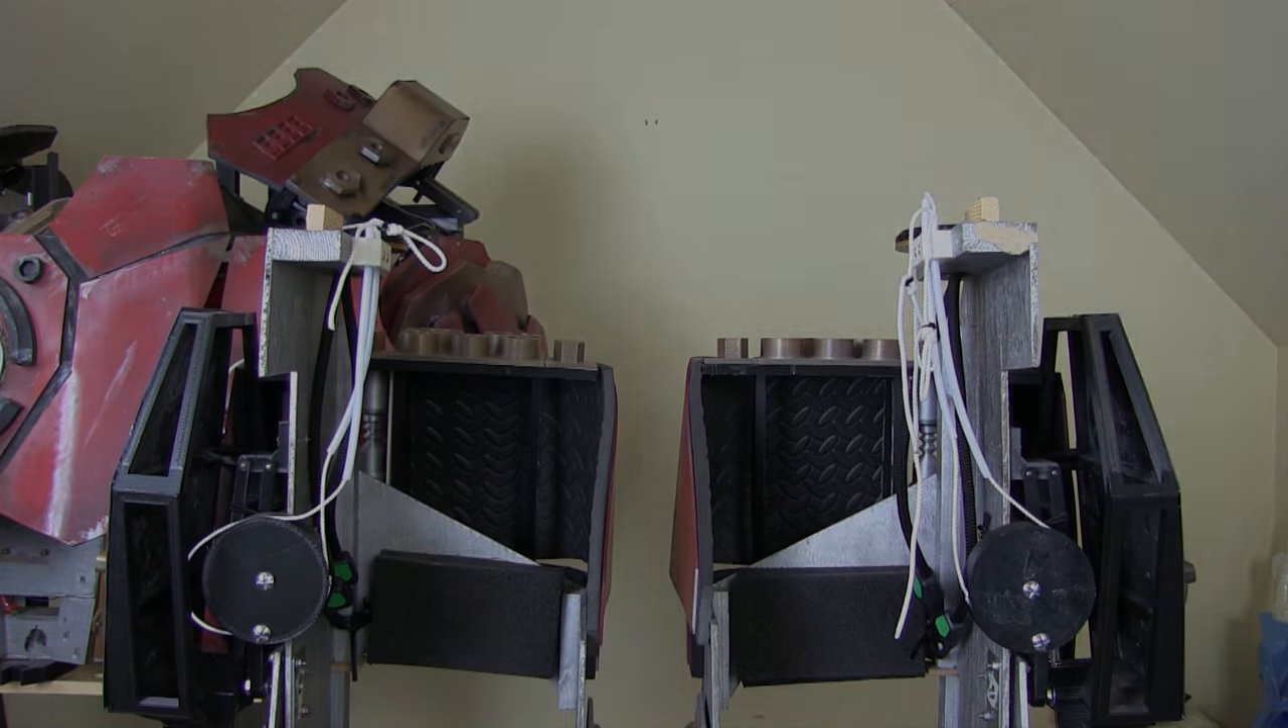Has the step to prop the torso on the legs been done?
No.